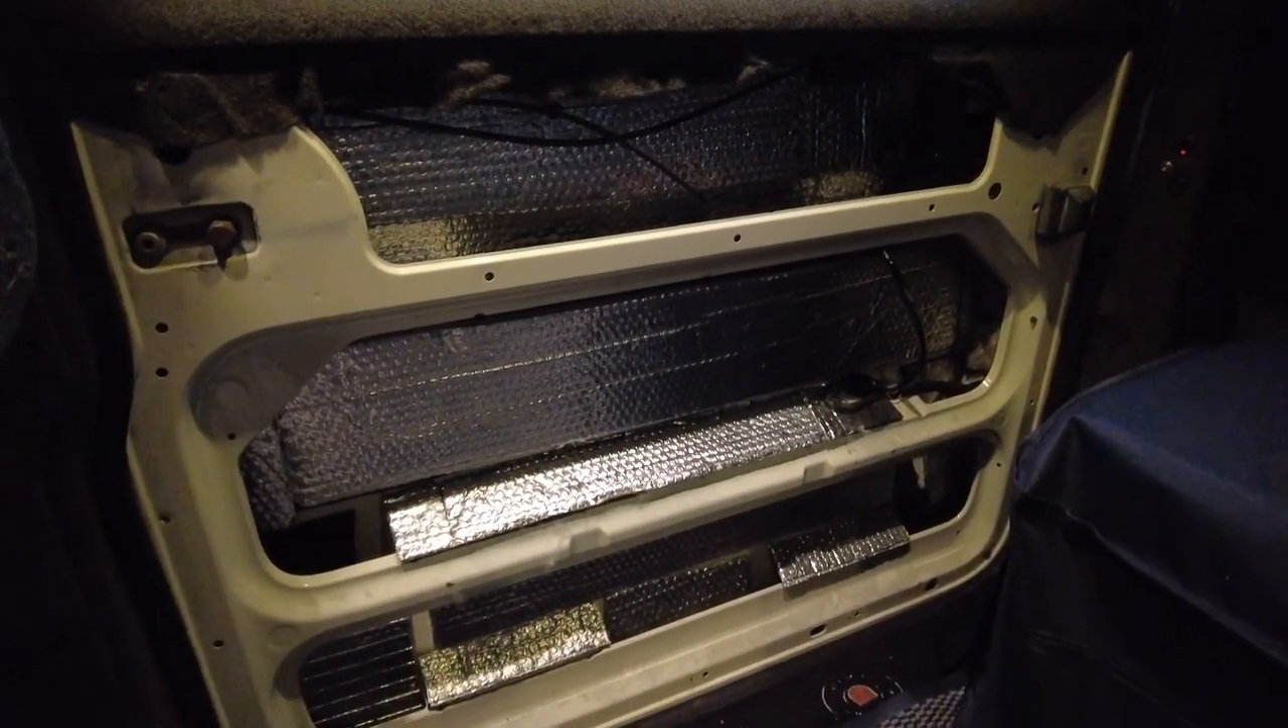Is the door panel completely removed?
Yes.